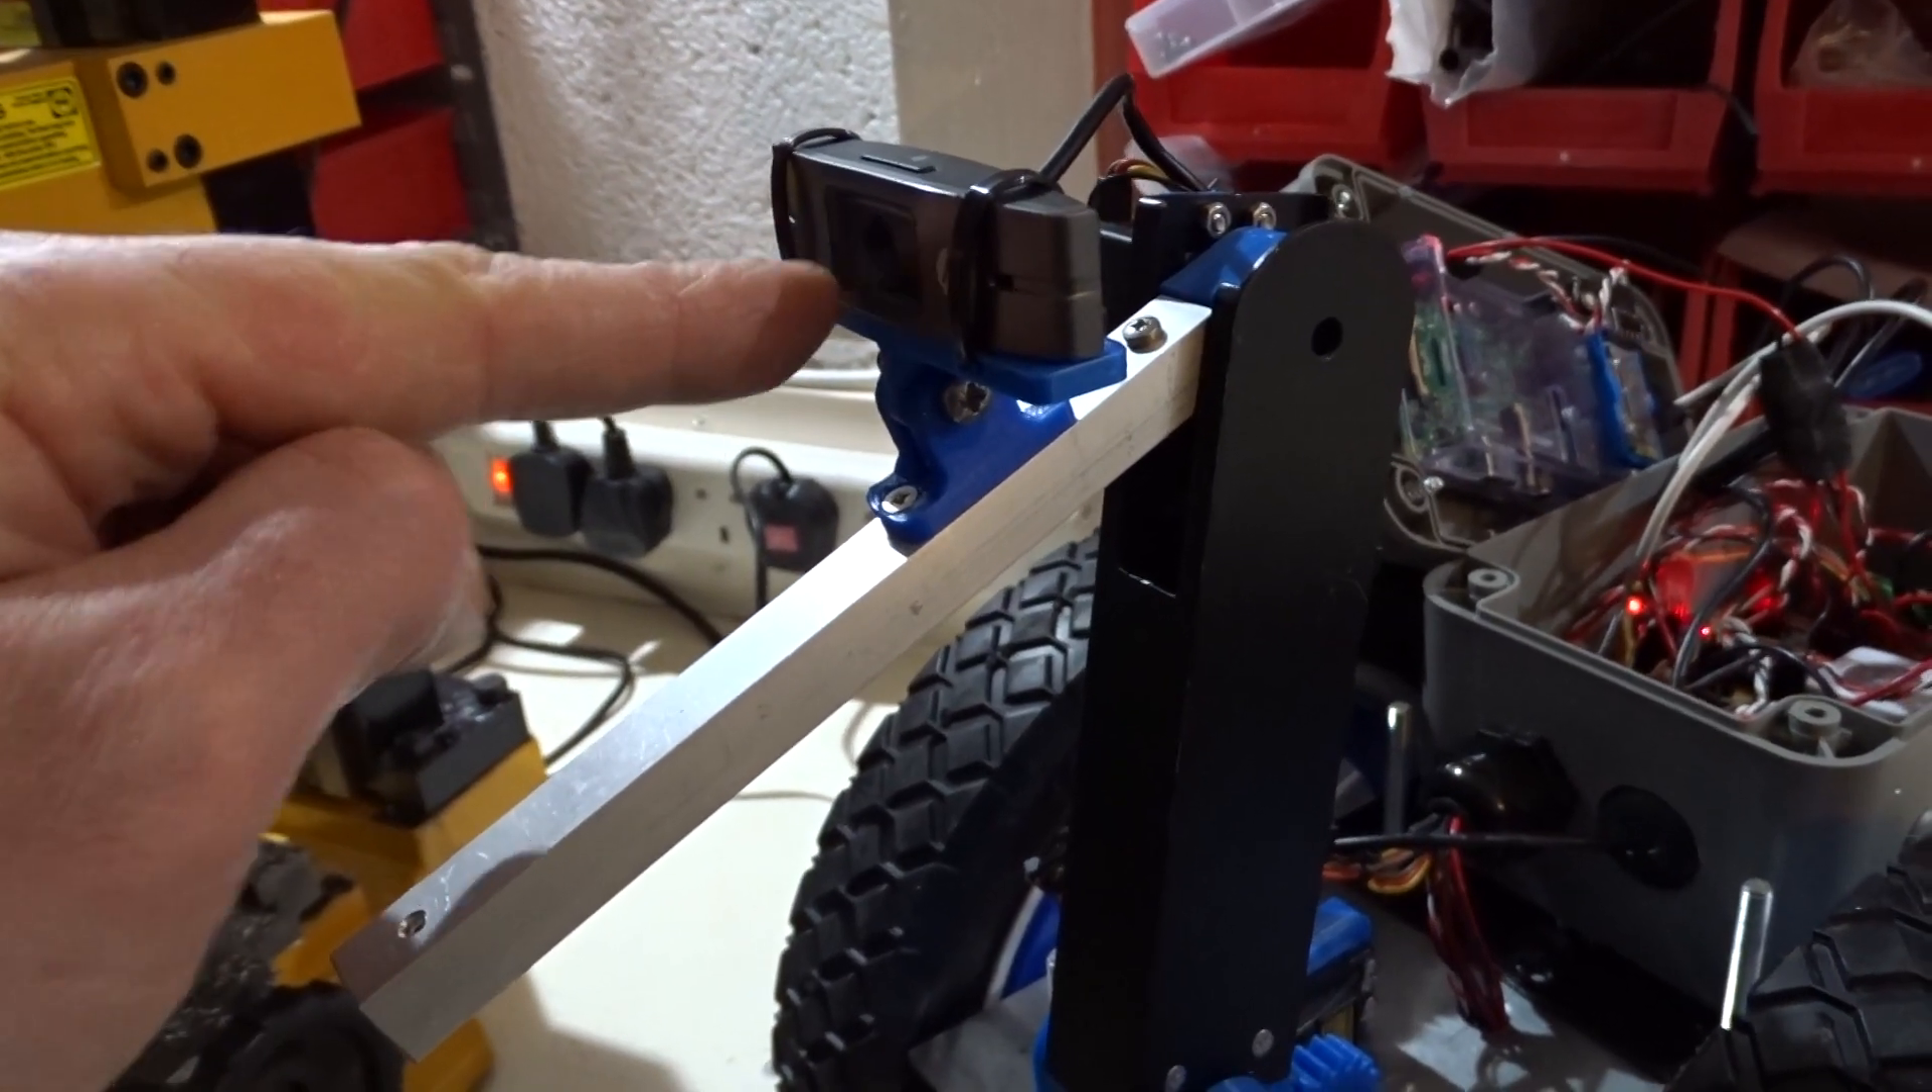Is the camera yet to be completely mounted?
No.